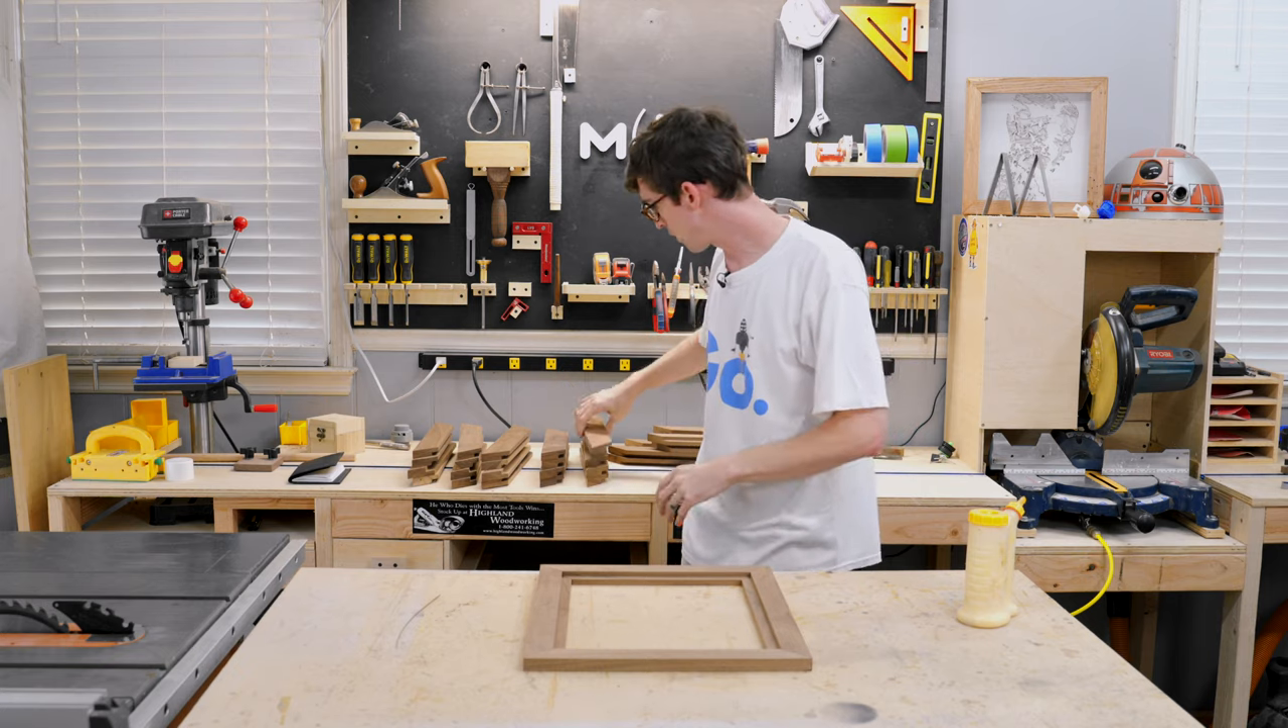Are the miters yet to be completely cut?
No.